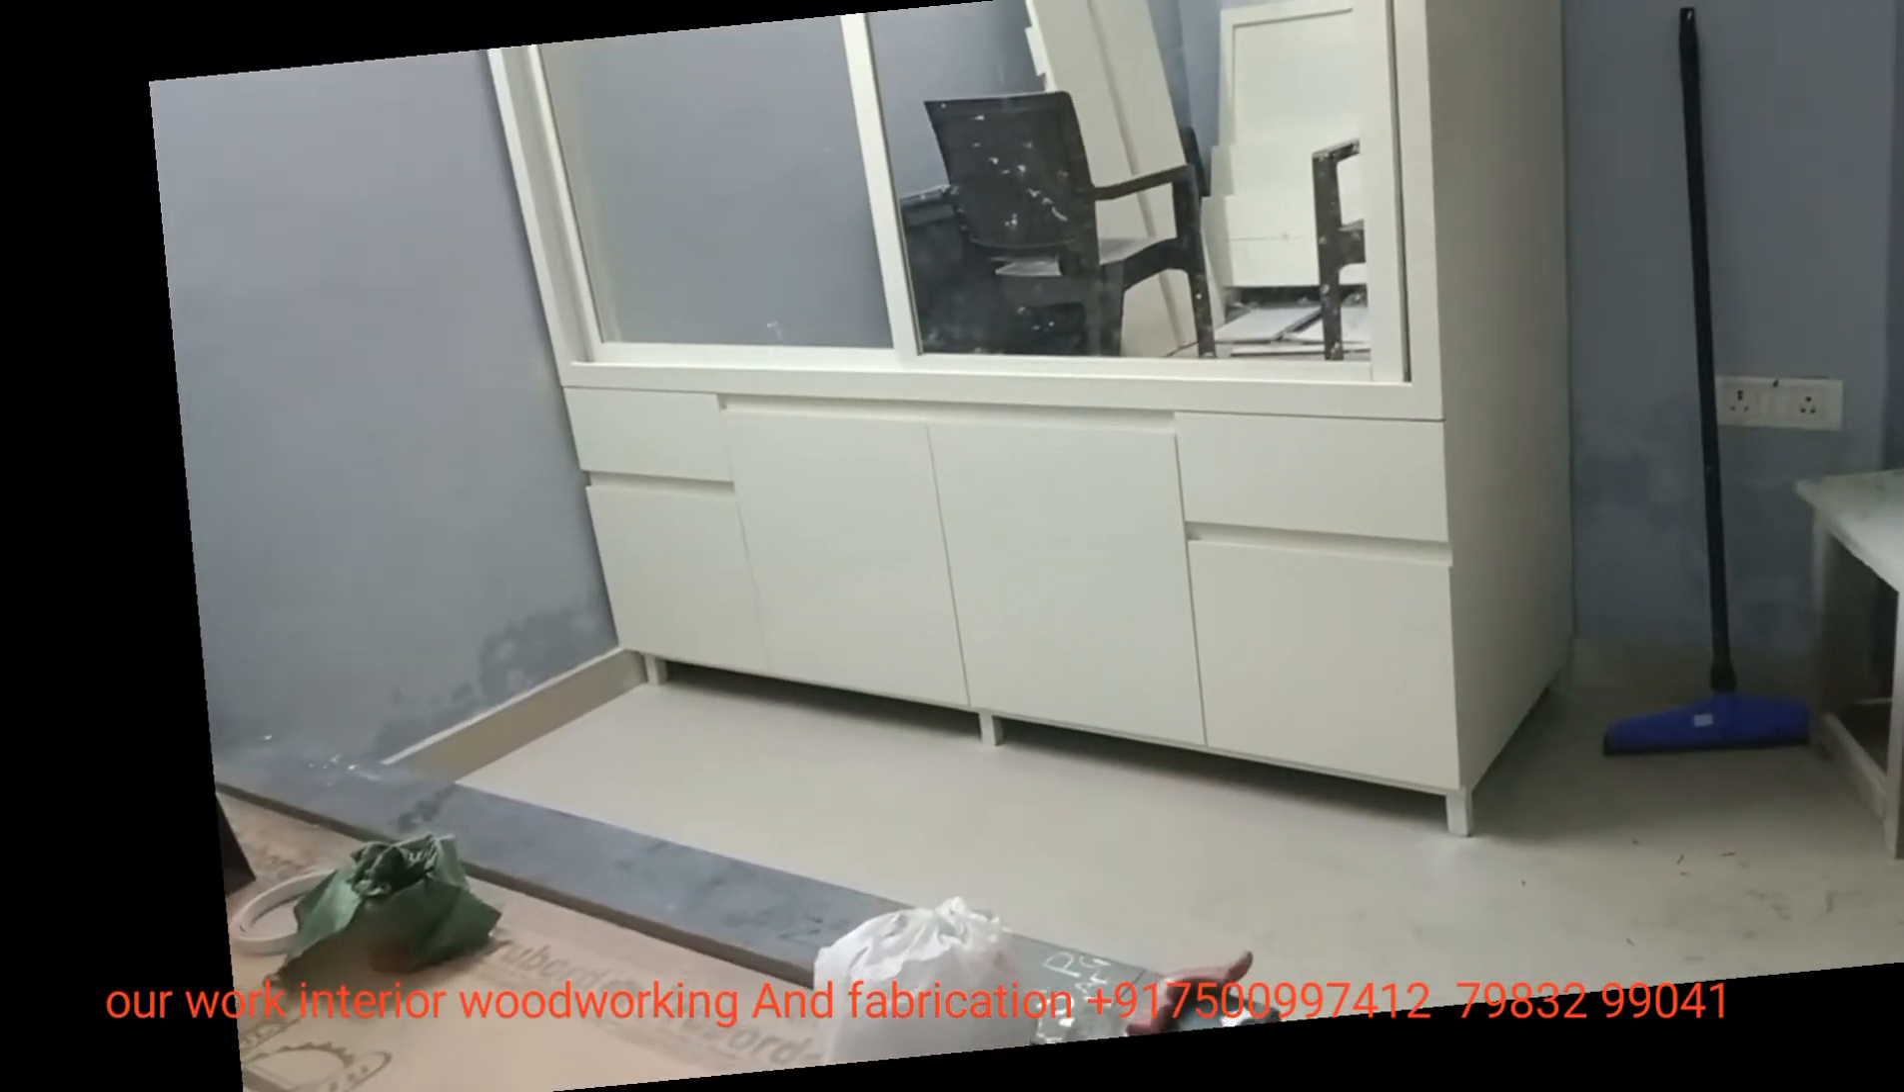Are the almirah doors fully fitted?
Yes.